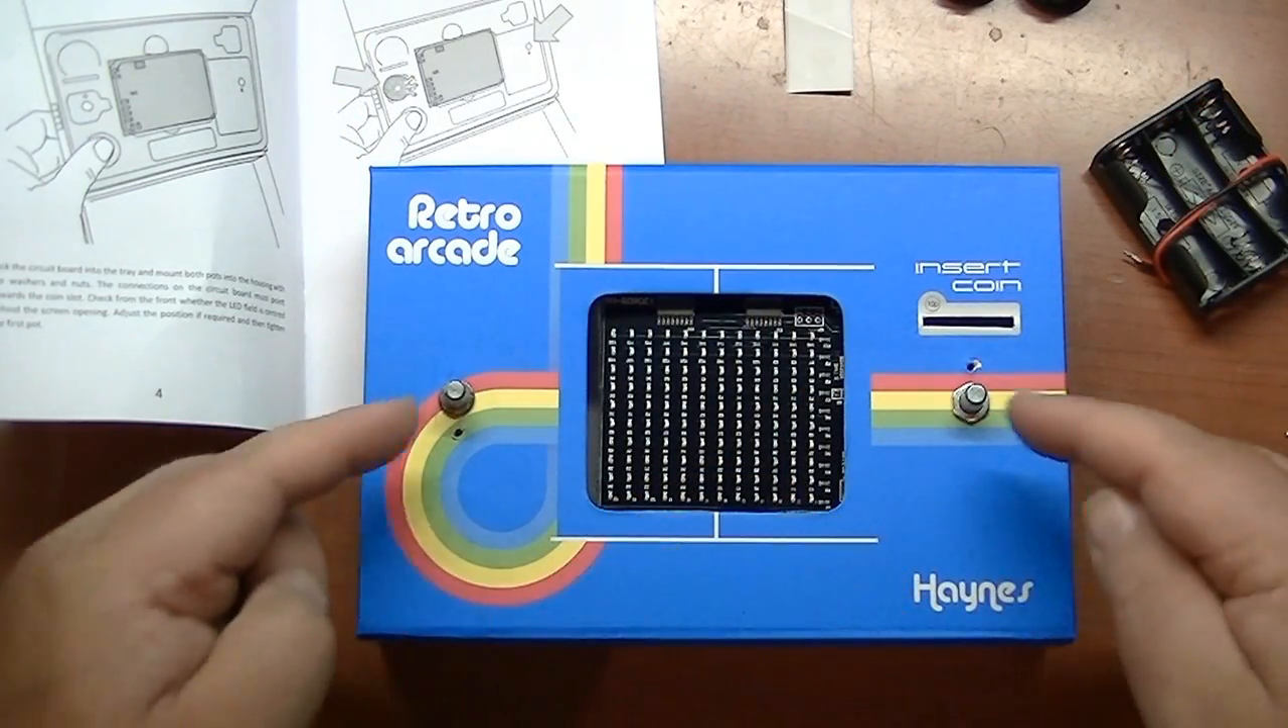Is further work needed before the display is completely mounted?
No.